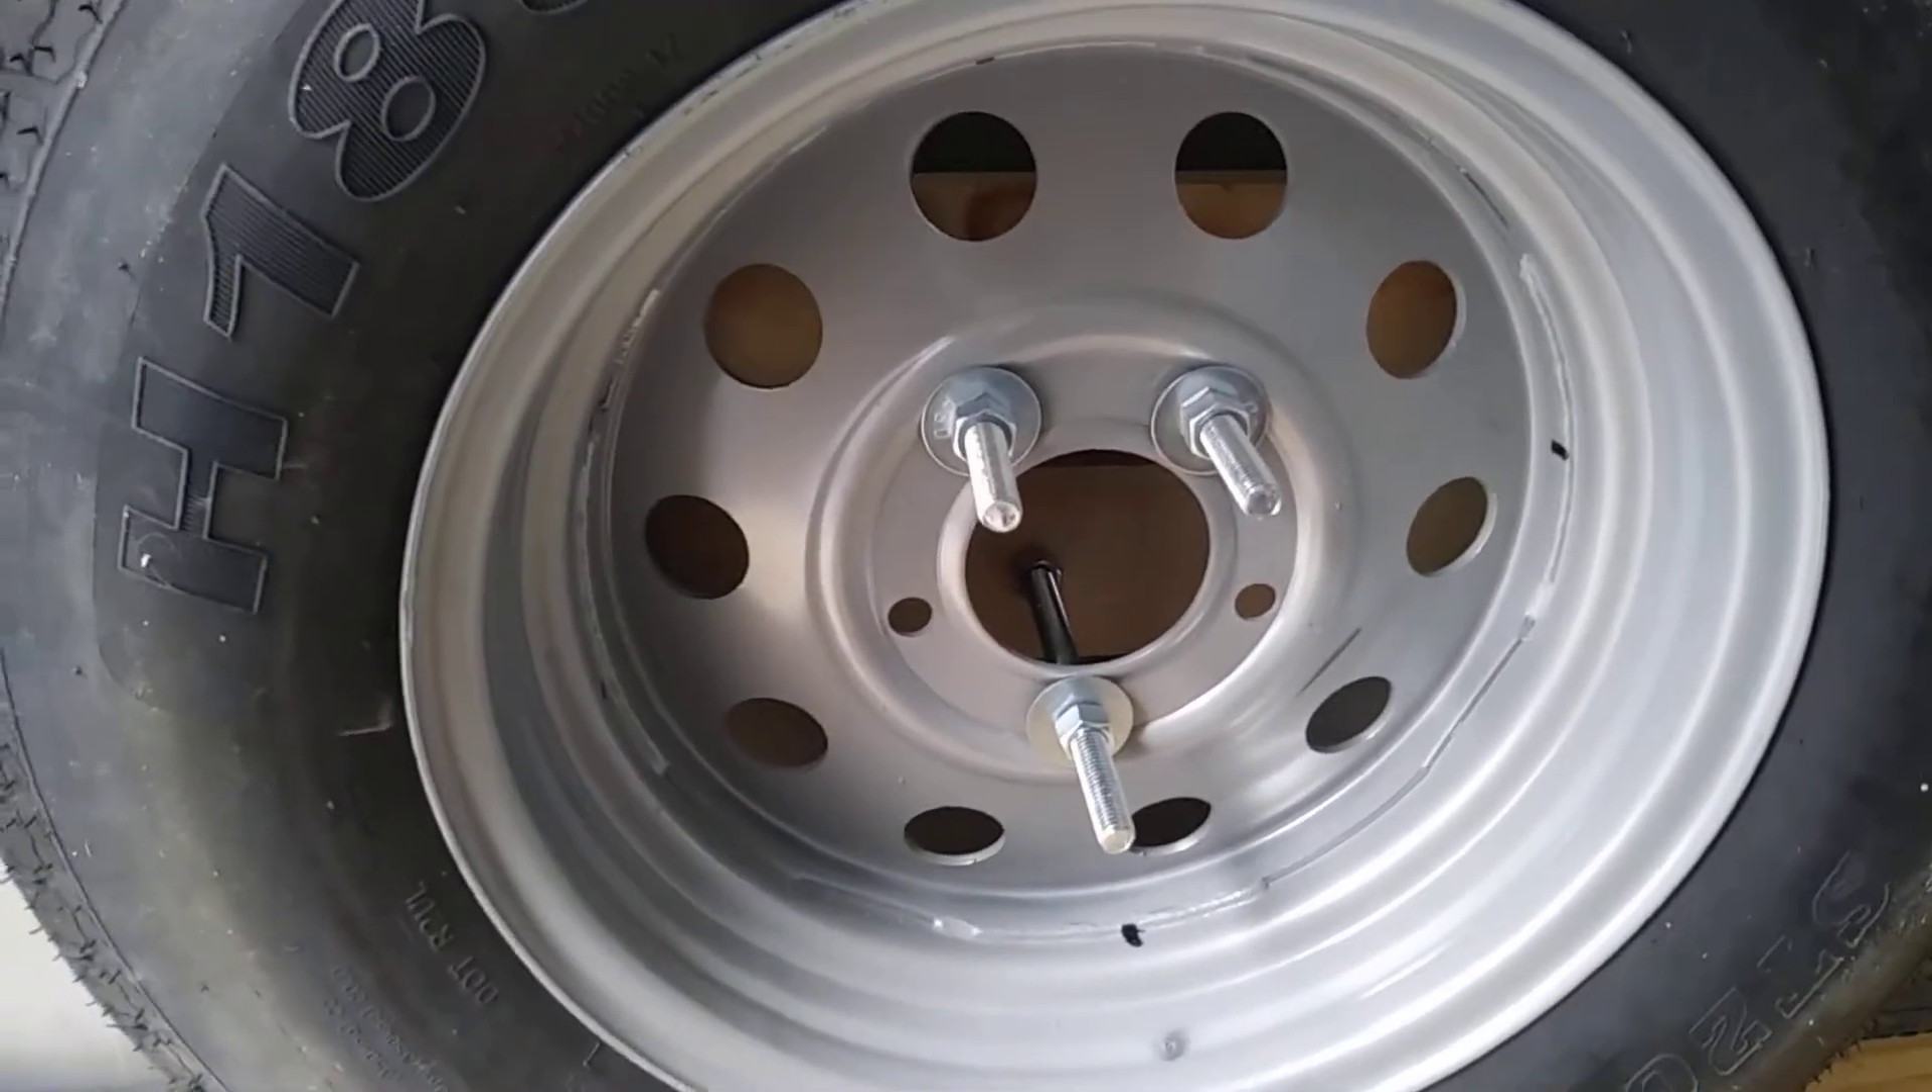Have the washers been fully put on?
Yes.